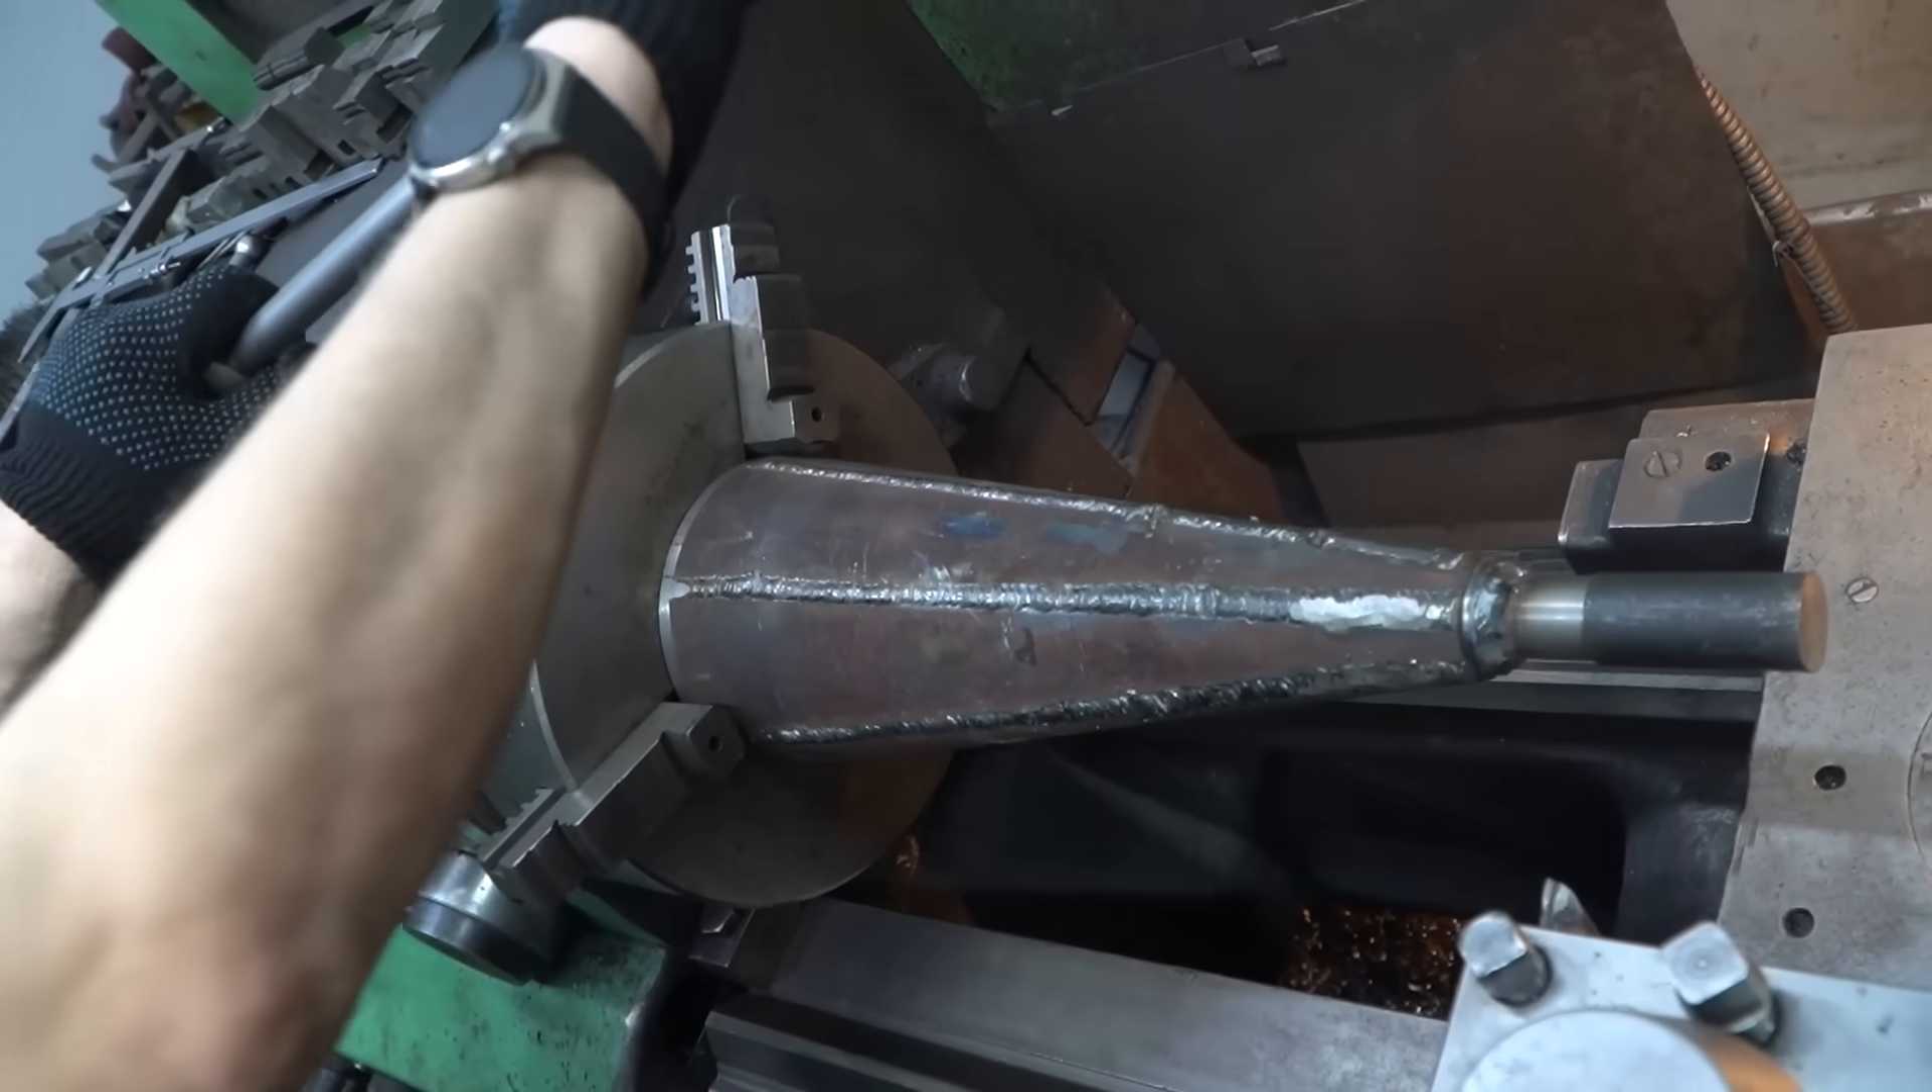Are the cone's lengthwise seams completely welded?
Yes.